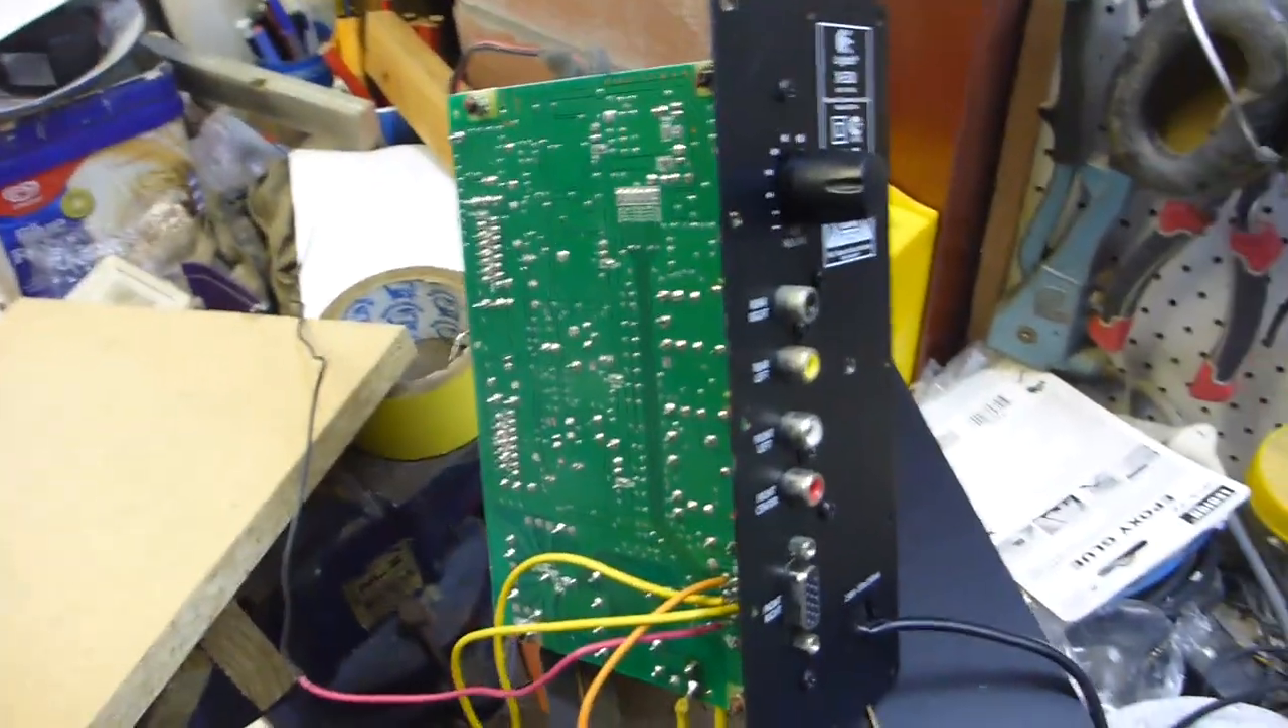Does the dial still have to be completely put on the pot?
No.